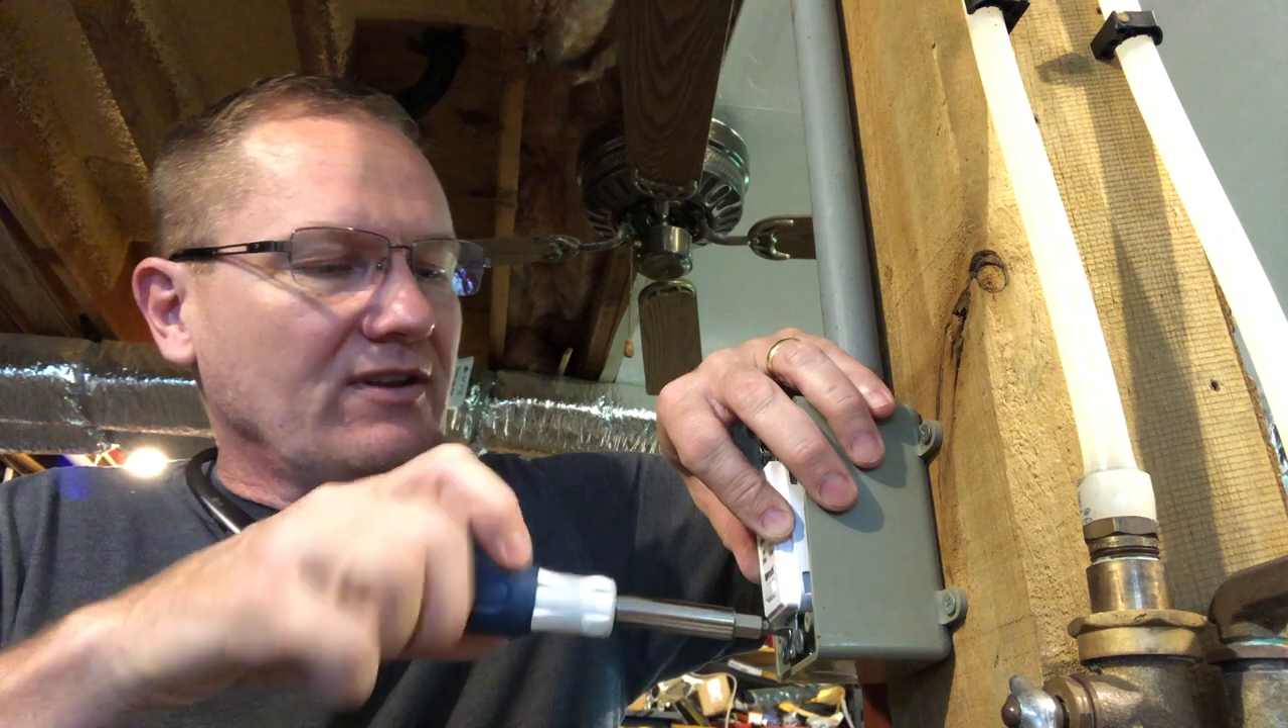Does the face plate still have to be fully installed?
Yes.